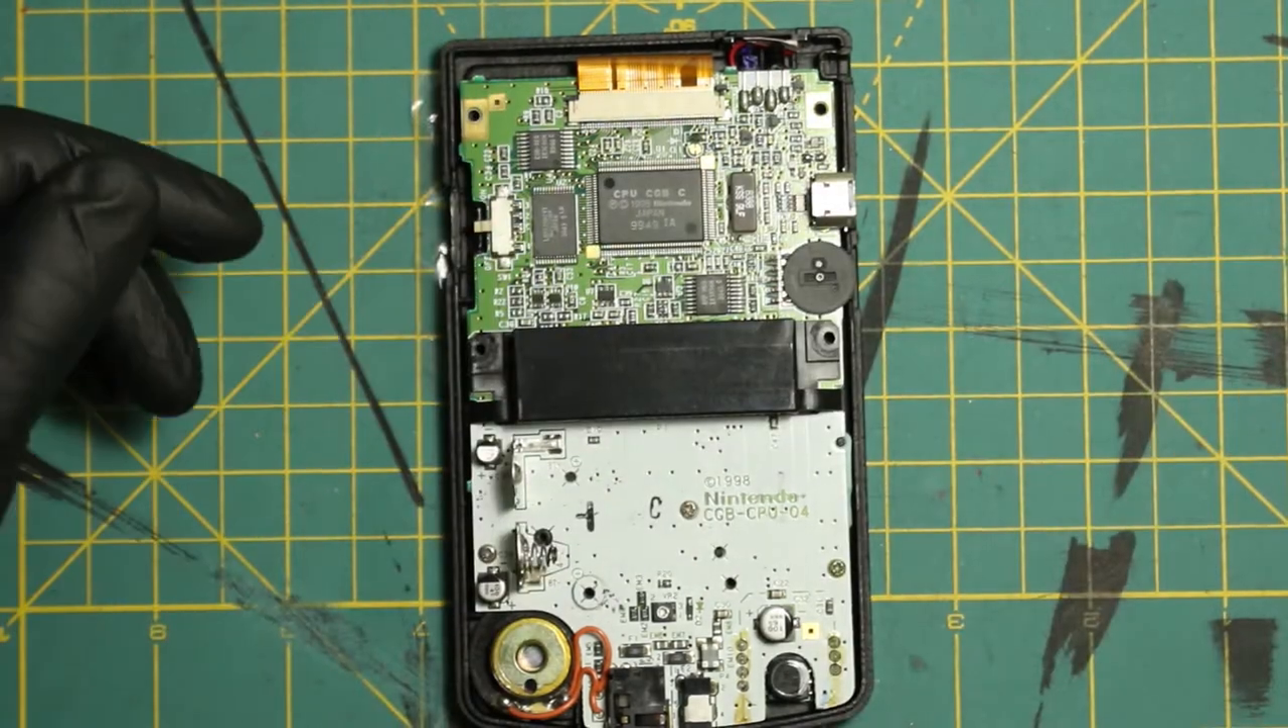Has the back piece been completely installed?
No.